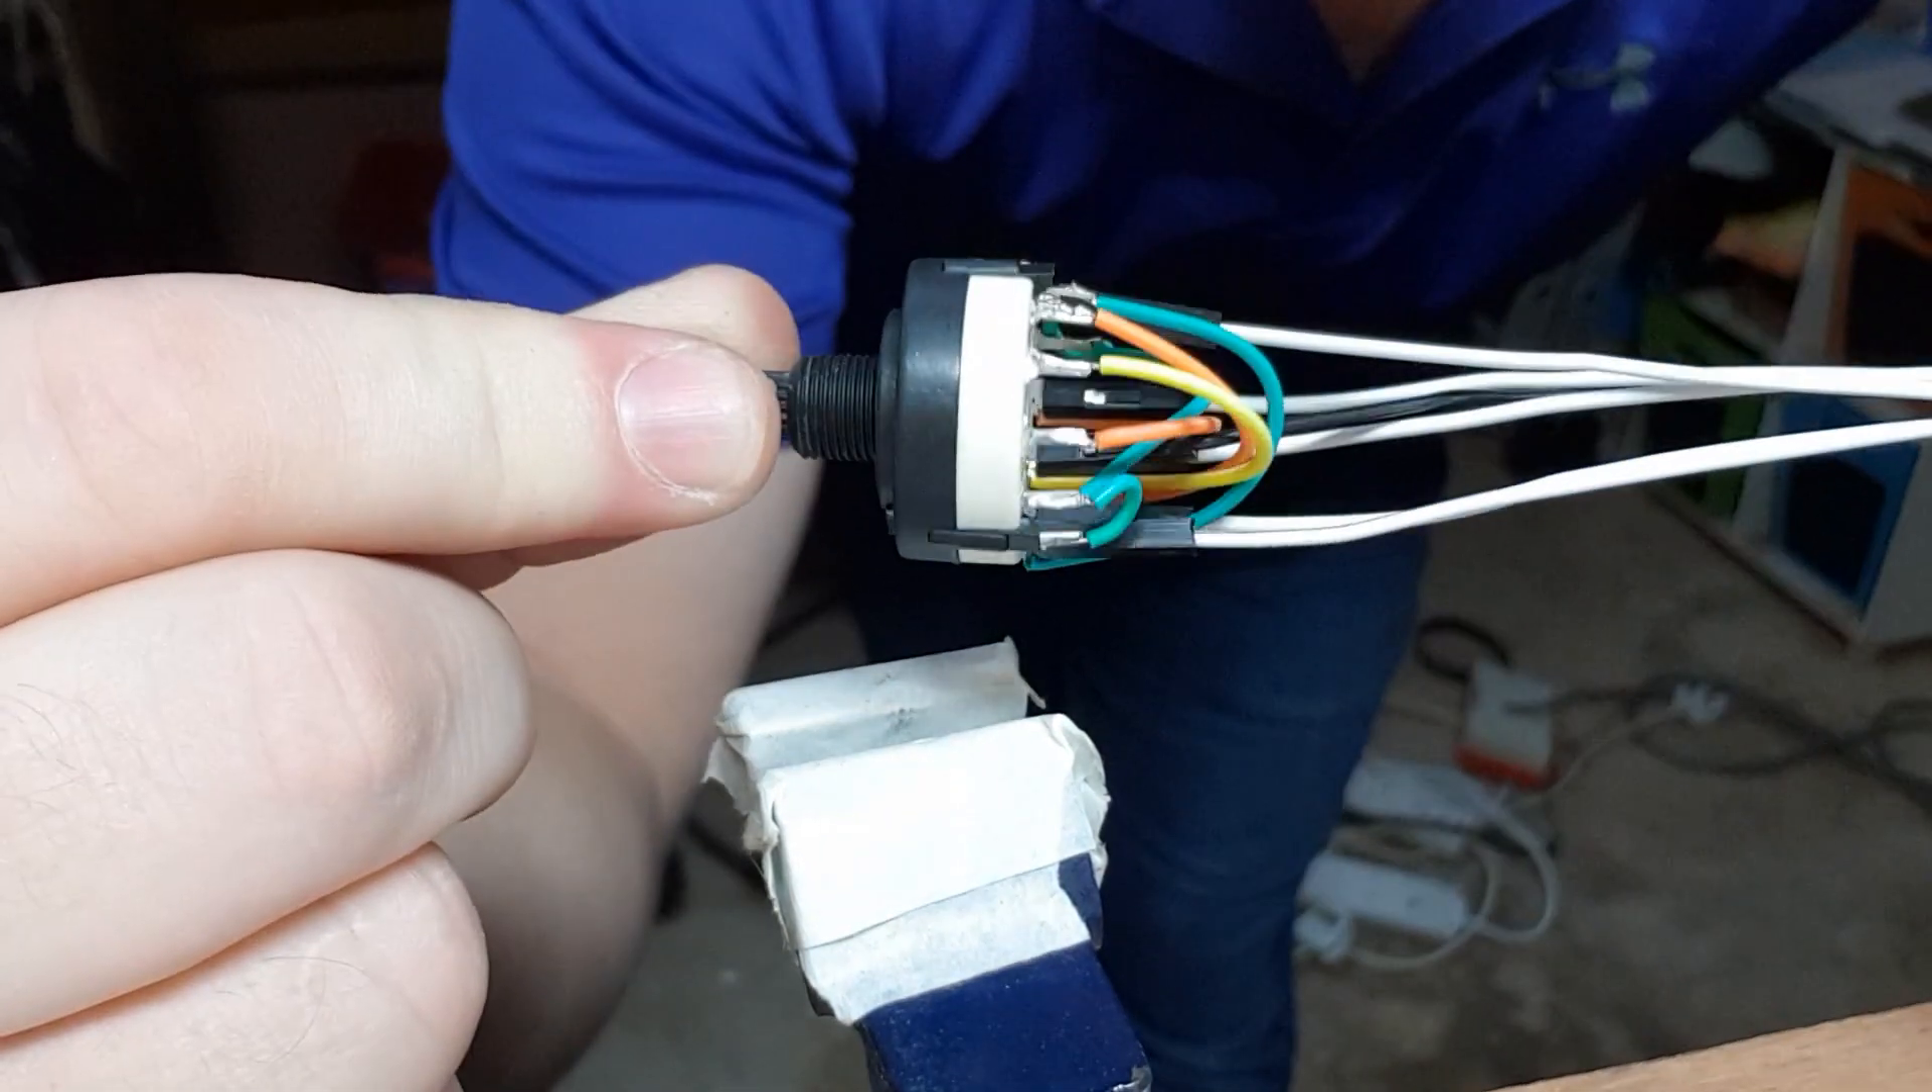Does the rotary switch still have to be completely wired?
No.